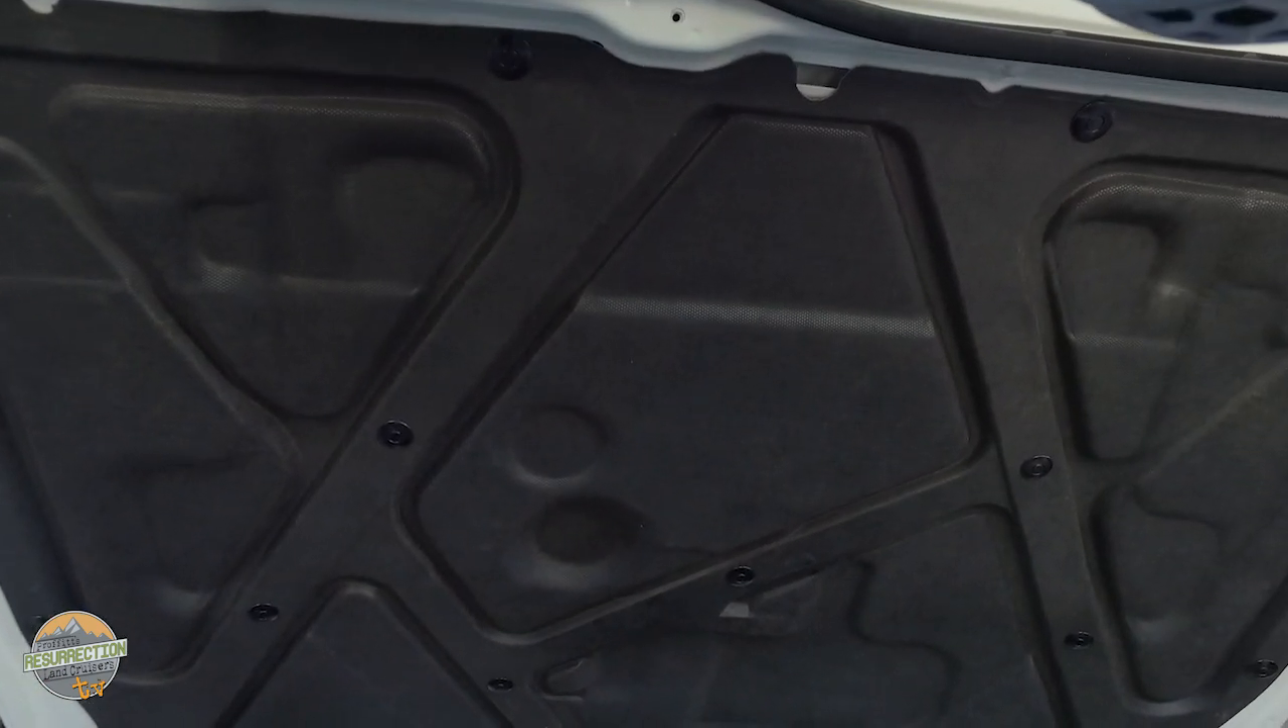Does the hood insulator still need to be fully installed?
No.